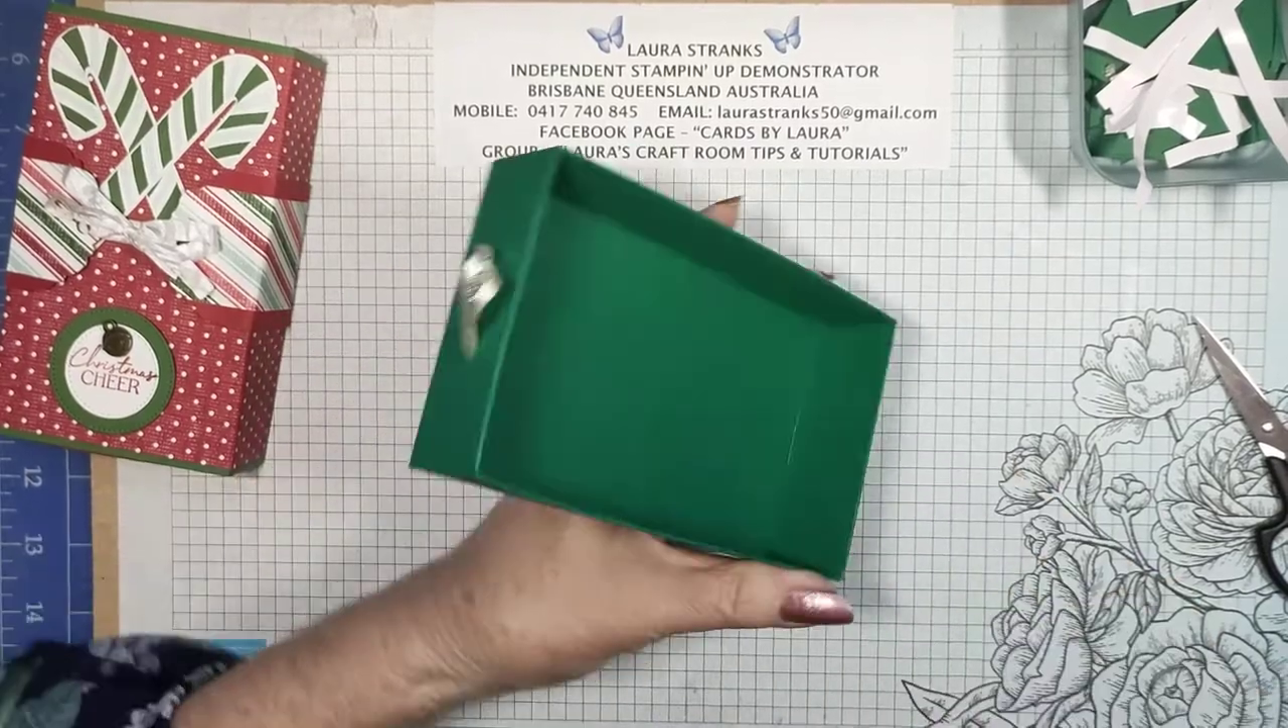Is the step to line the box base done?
No.